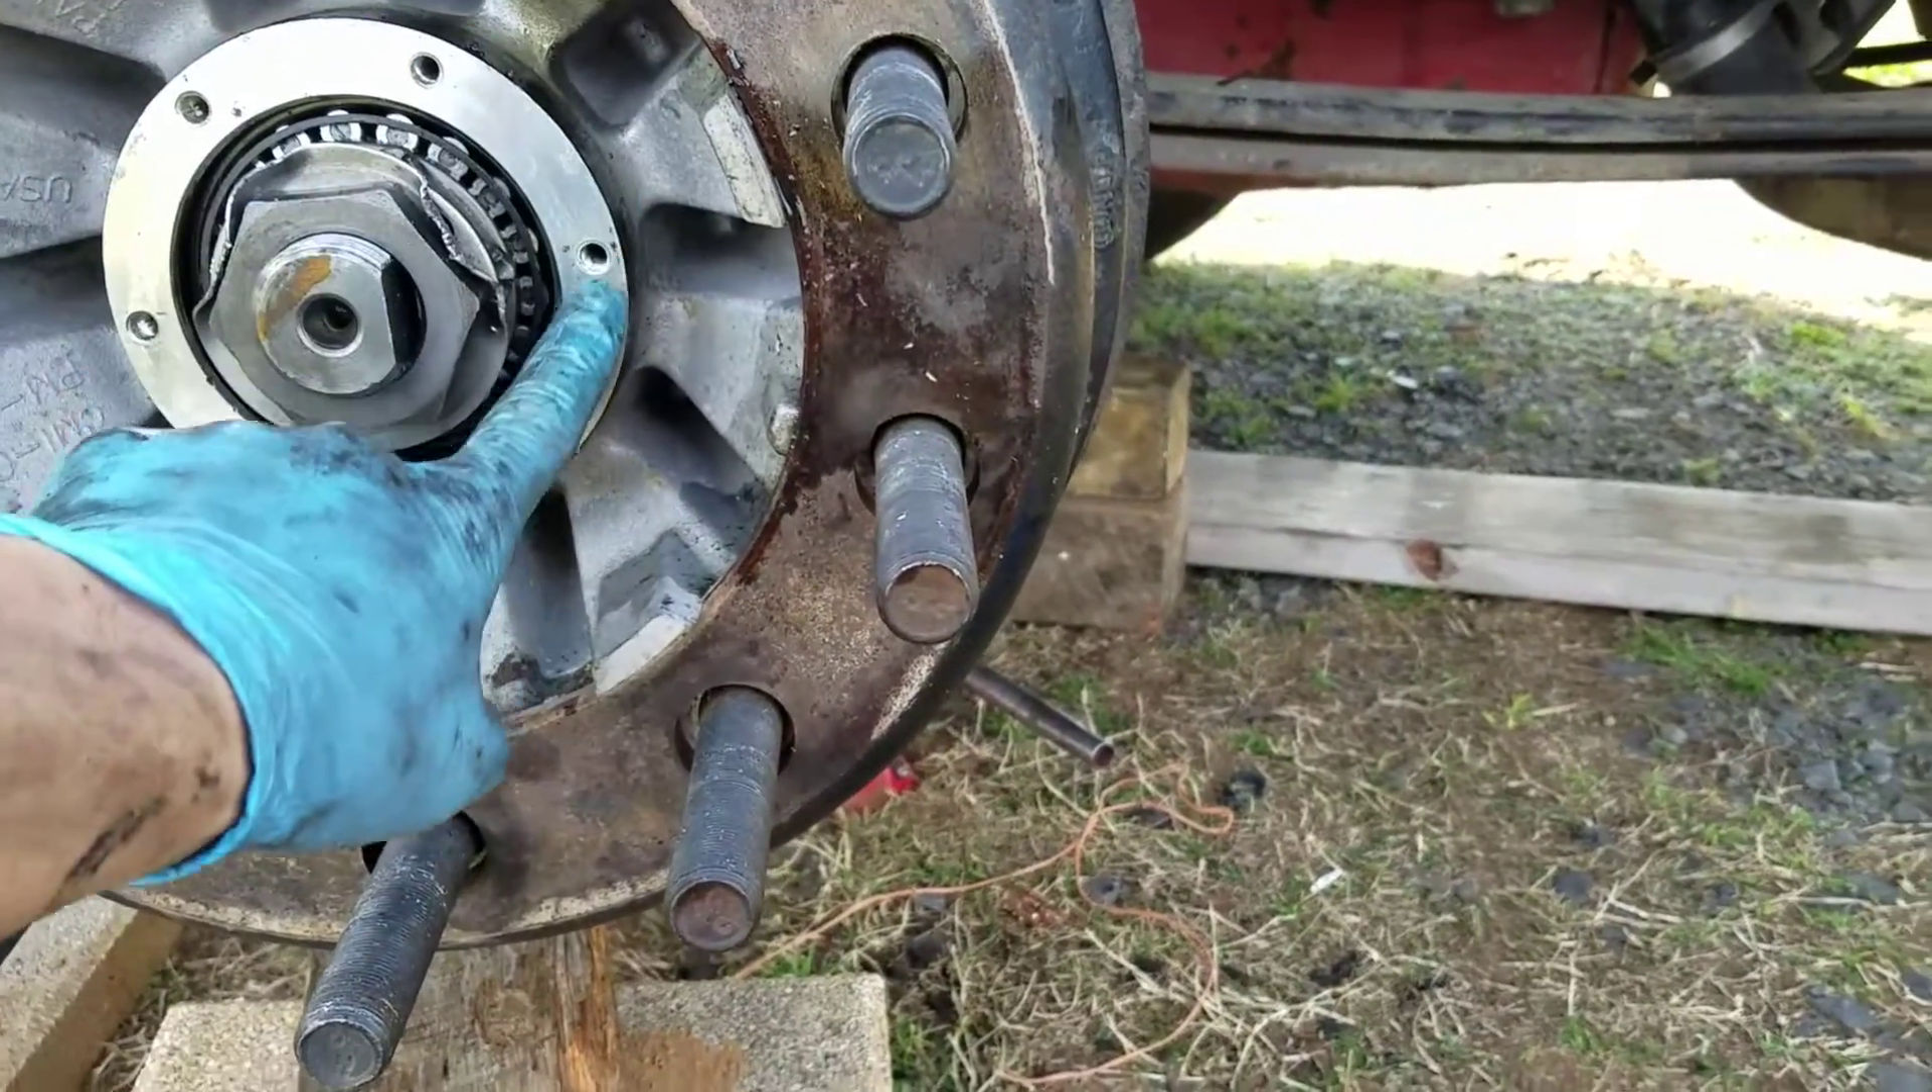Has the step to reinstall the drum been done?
Yes.